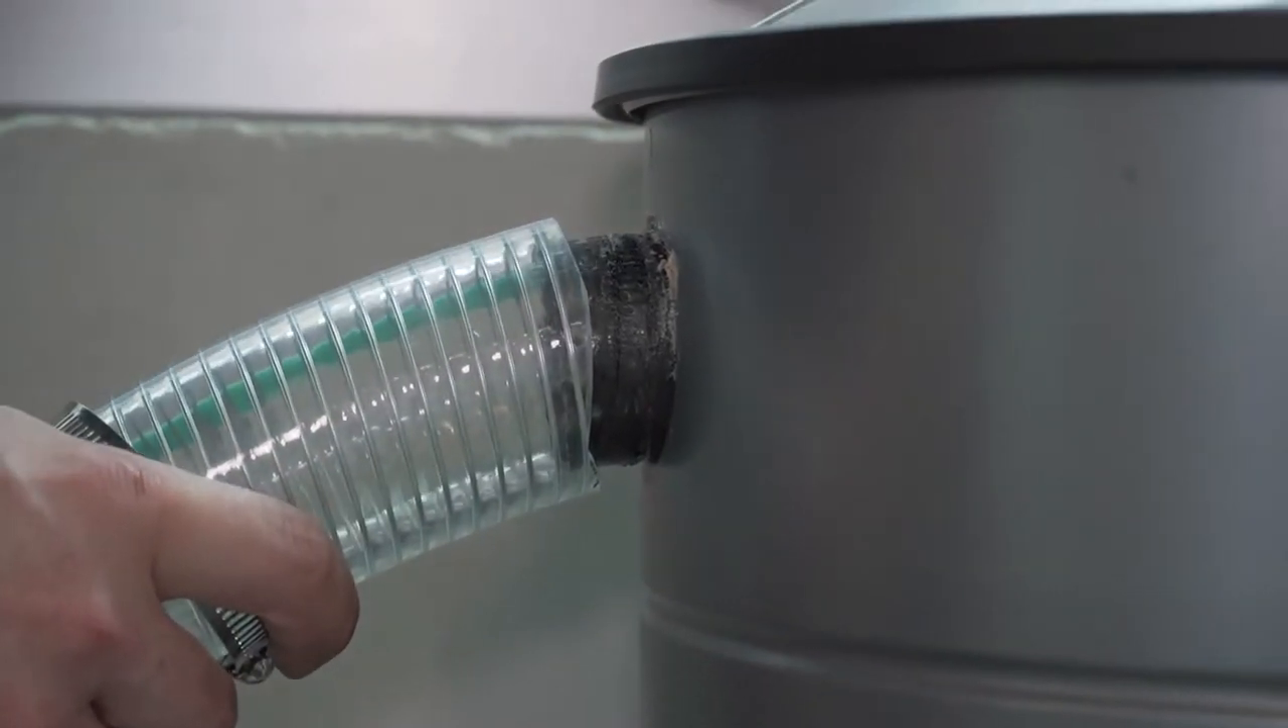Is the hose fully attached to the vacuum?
No.